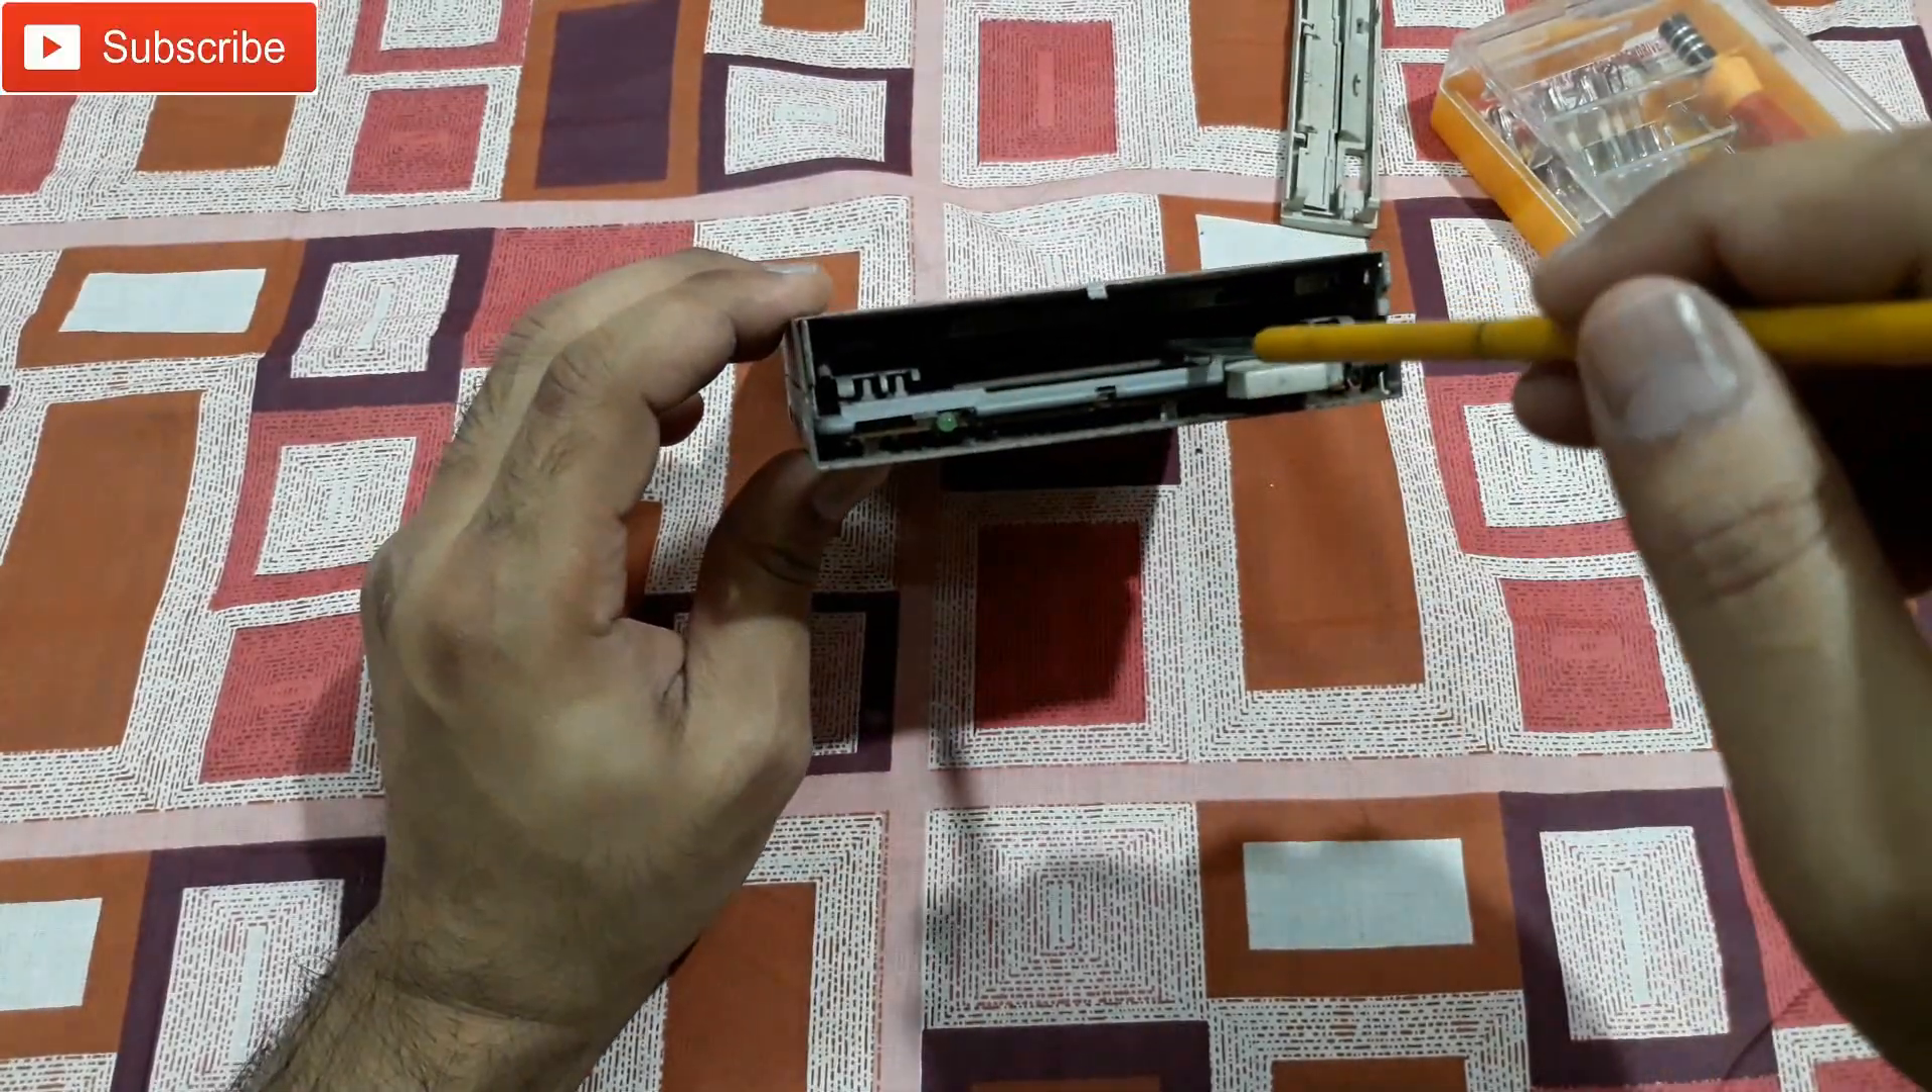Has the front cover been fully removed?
Yes.